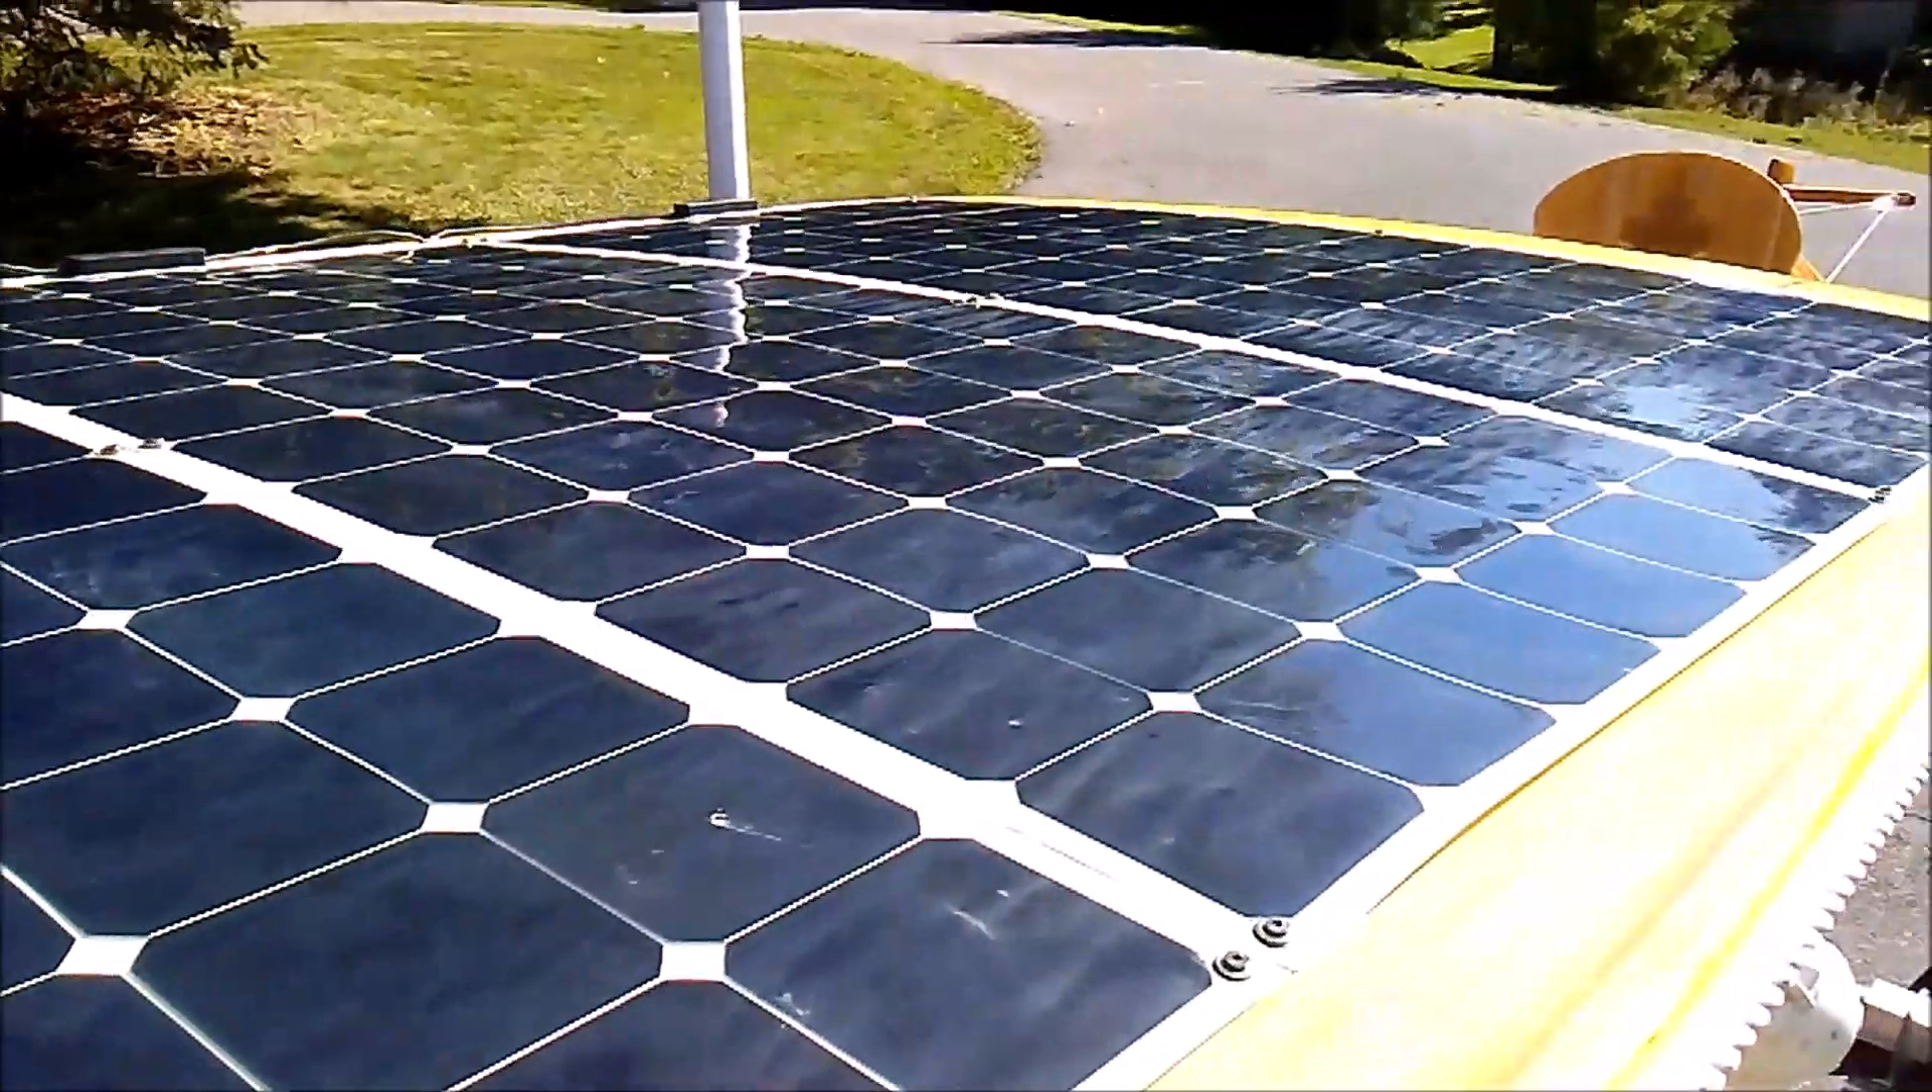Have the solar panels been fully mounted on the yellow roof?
Yes.